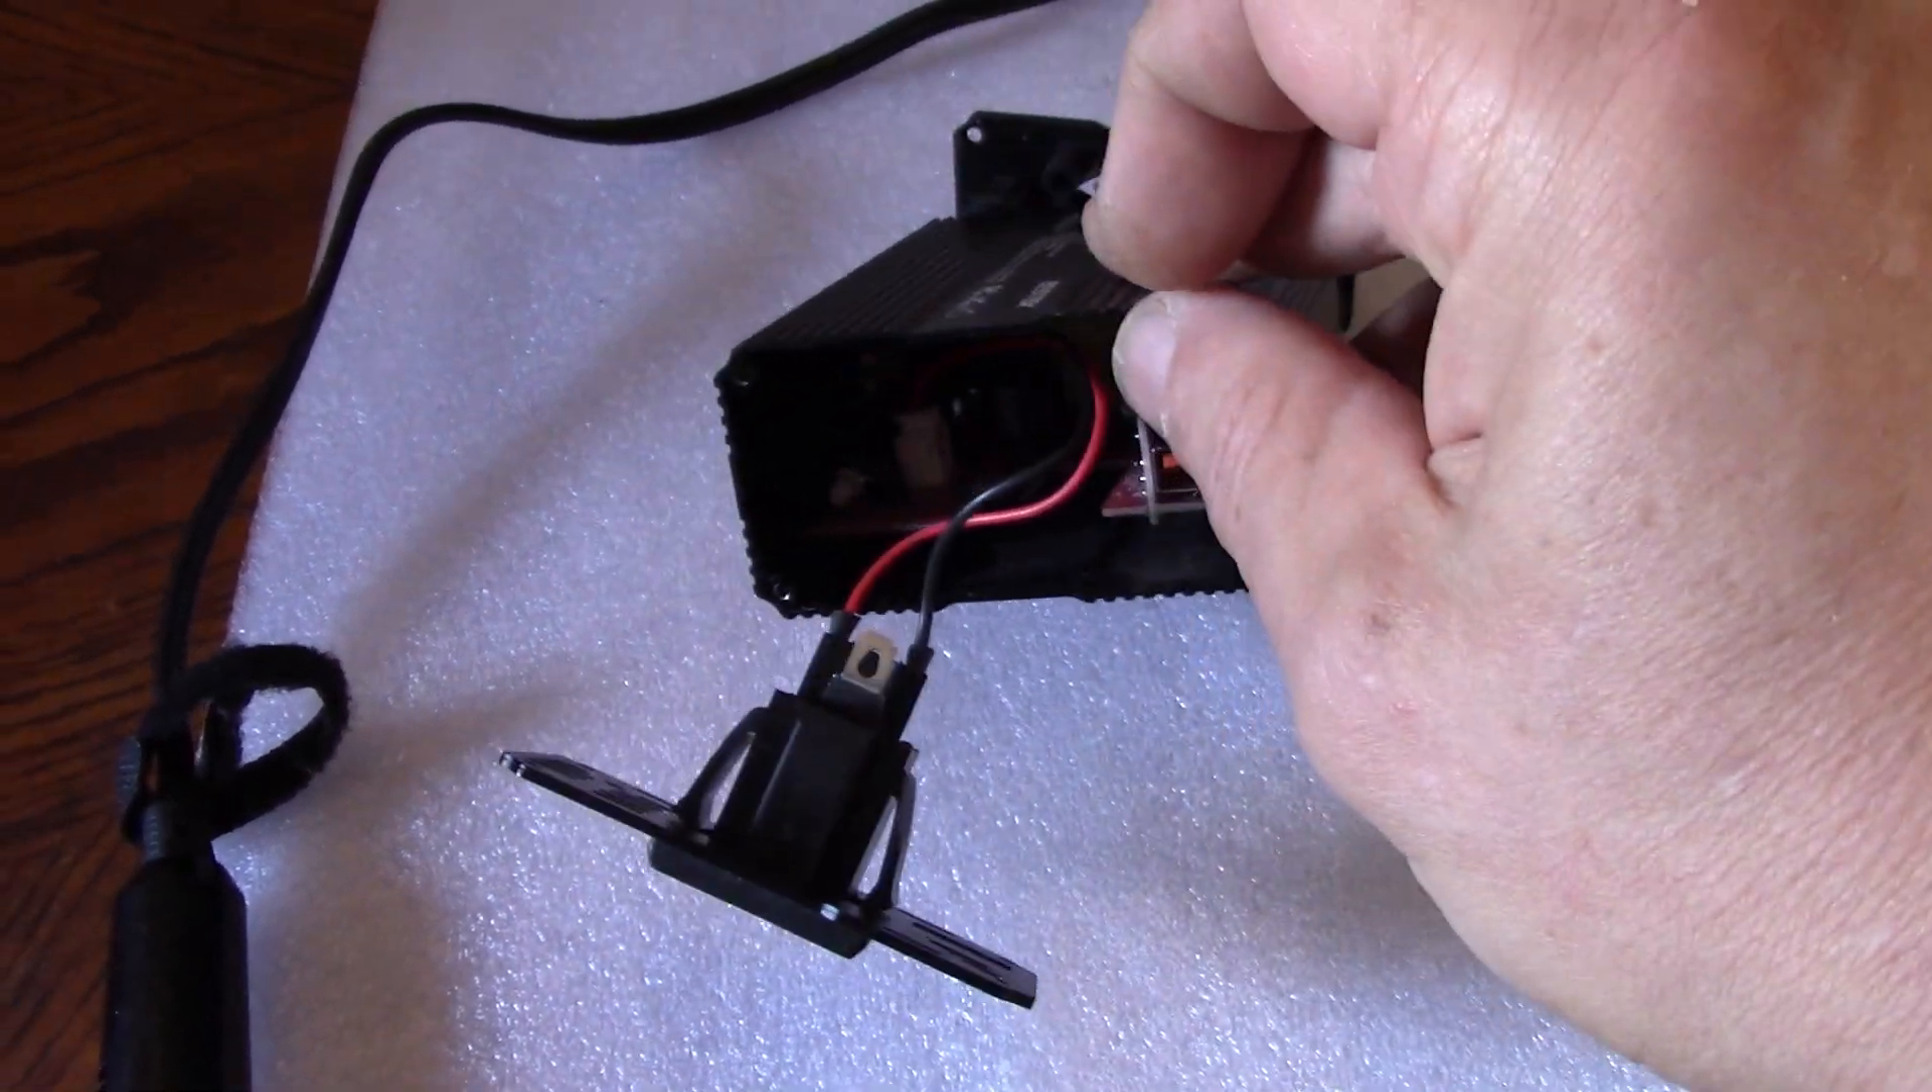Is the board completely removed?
No.